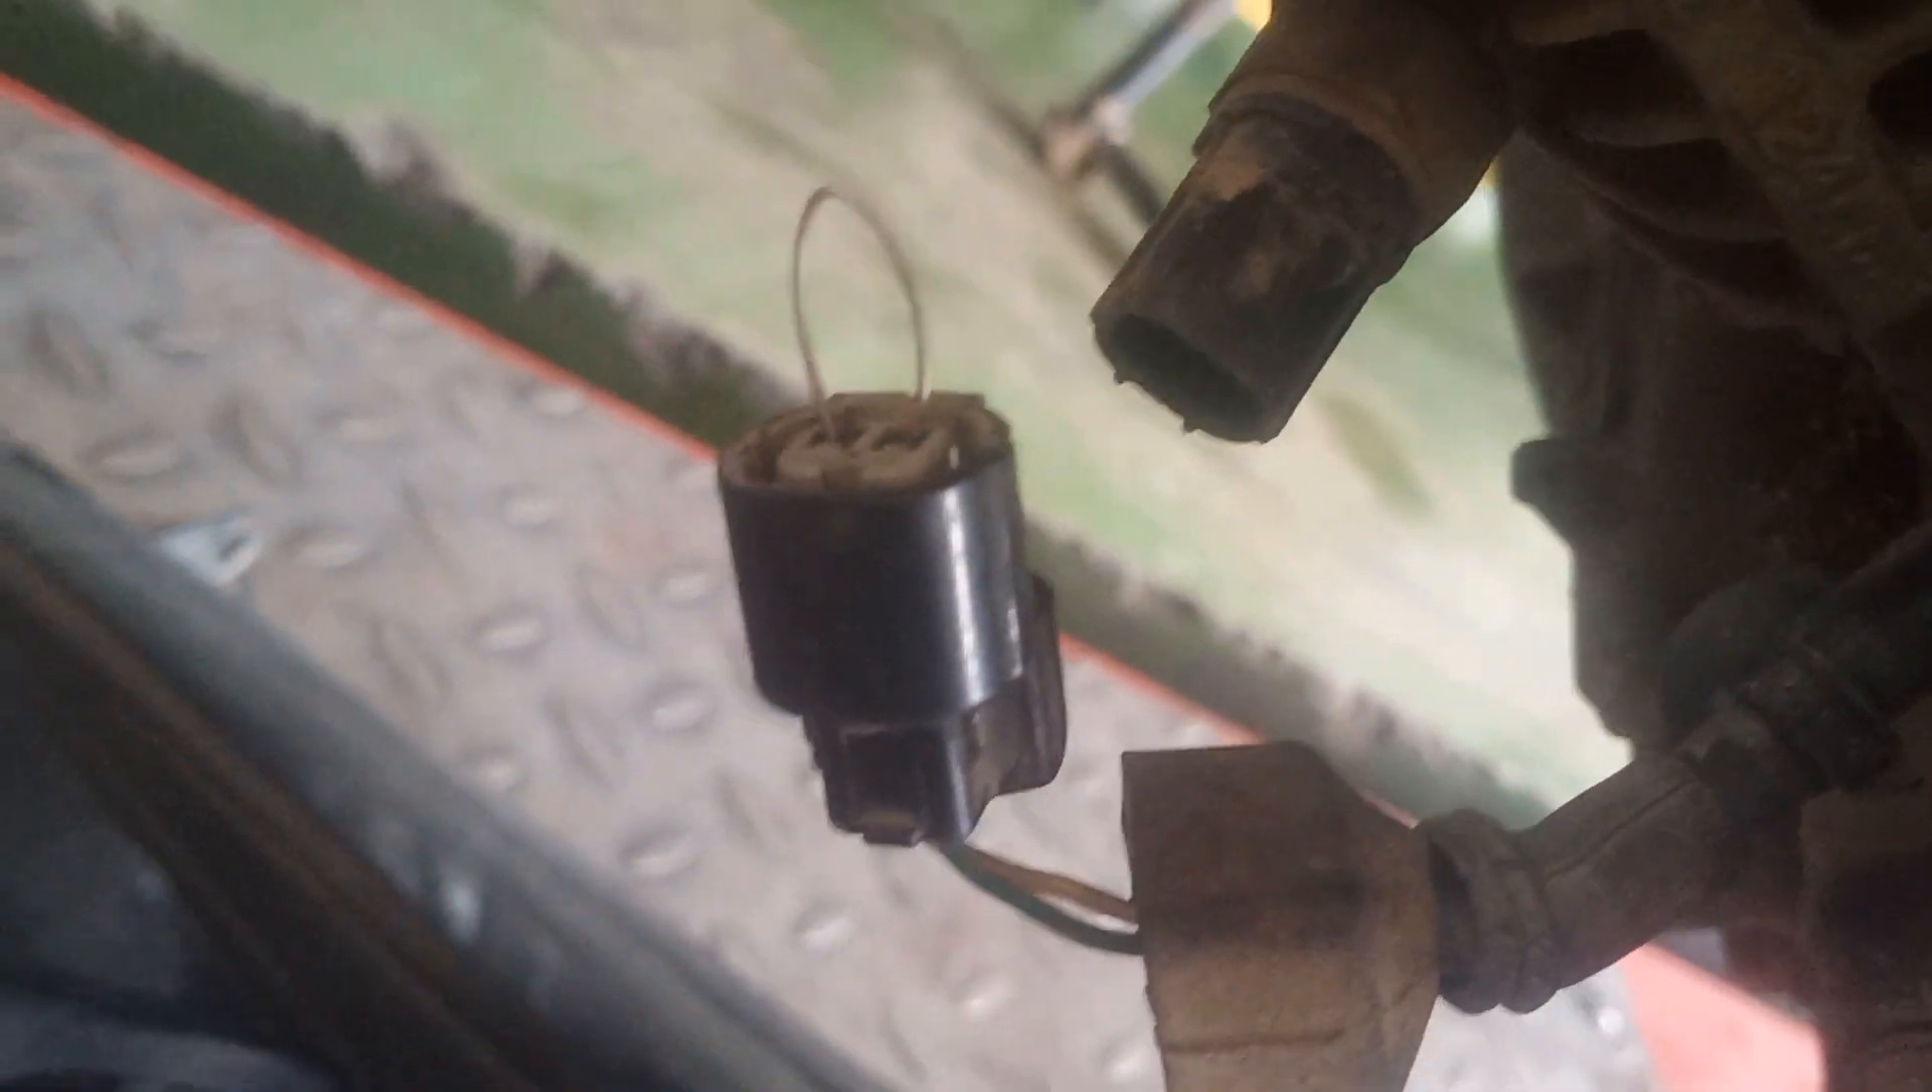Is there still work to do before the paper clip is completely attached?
No.